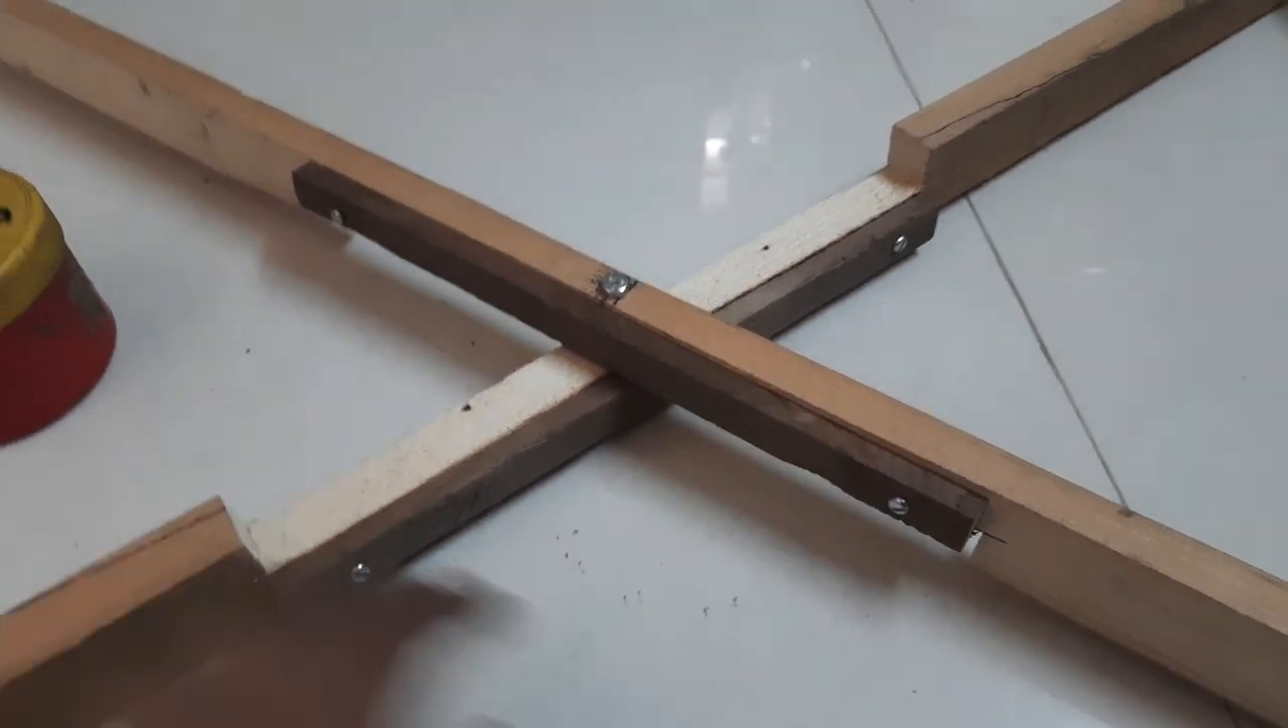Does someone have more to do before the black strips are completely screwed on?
No.